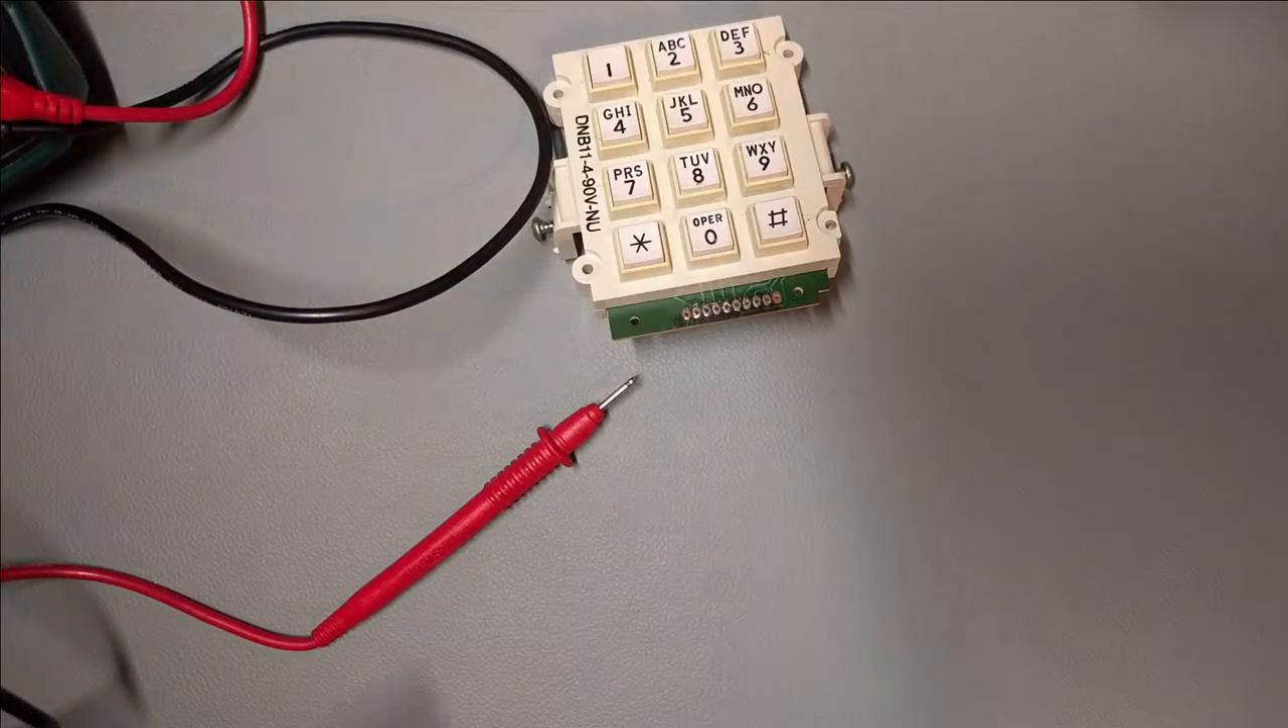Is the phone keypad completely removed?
Yes.